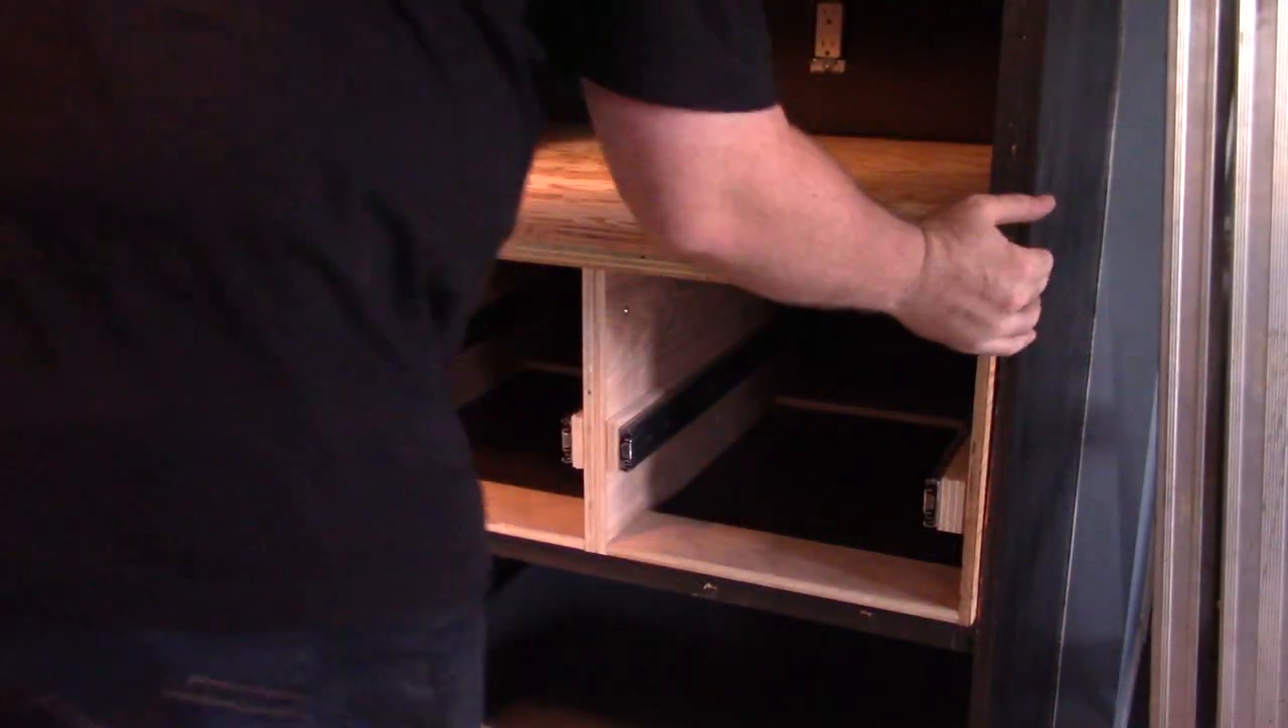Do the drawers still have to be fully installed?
Yes.